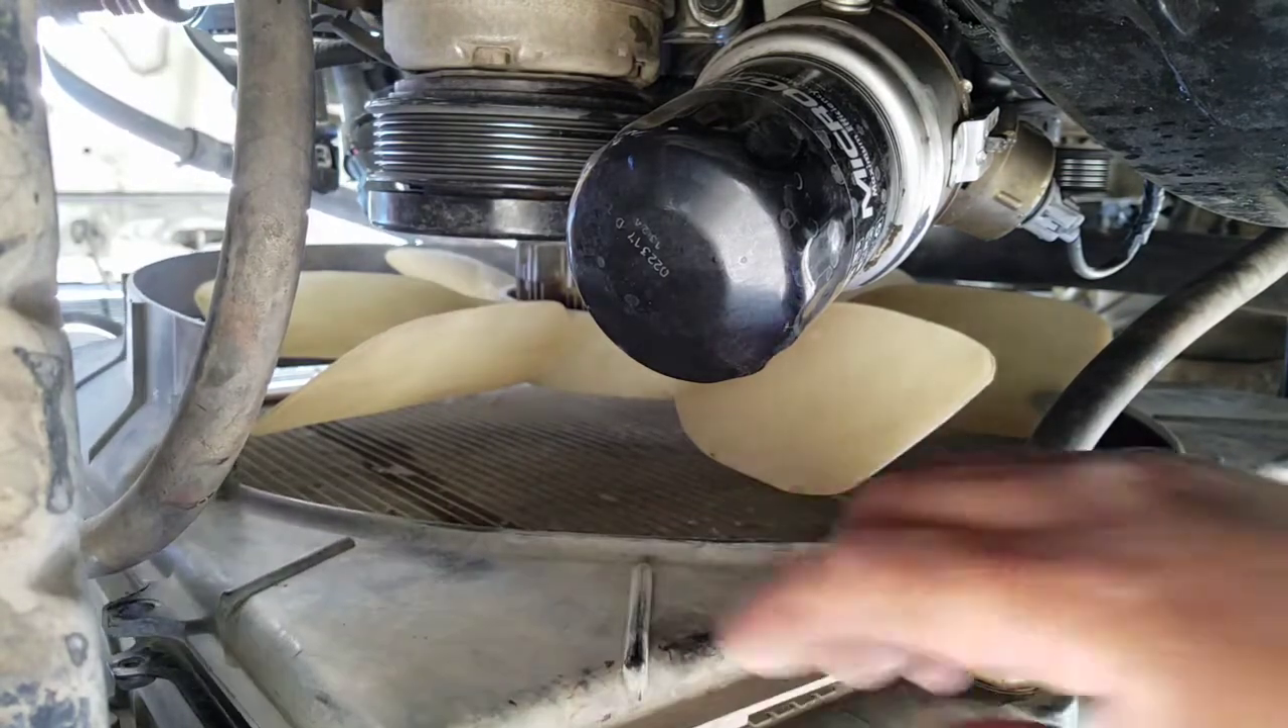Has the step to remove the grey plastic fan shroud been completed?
No.